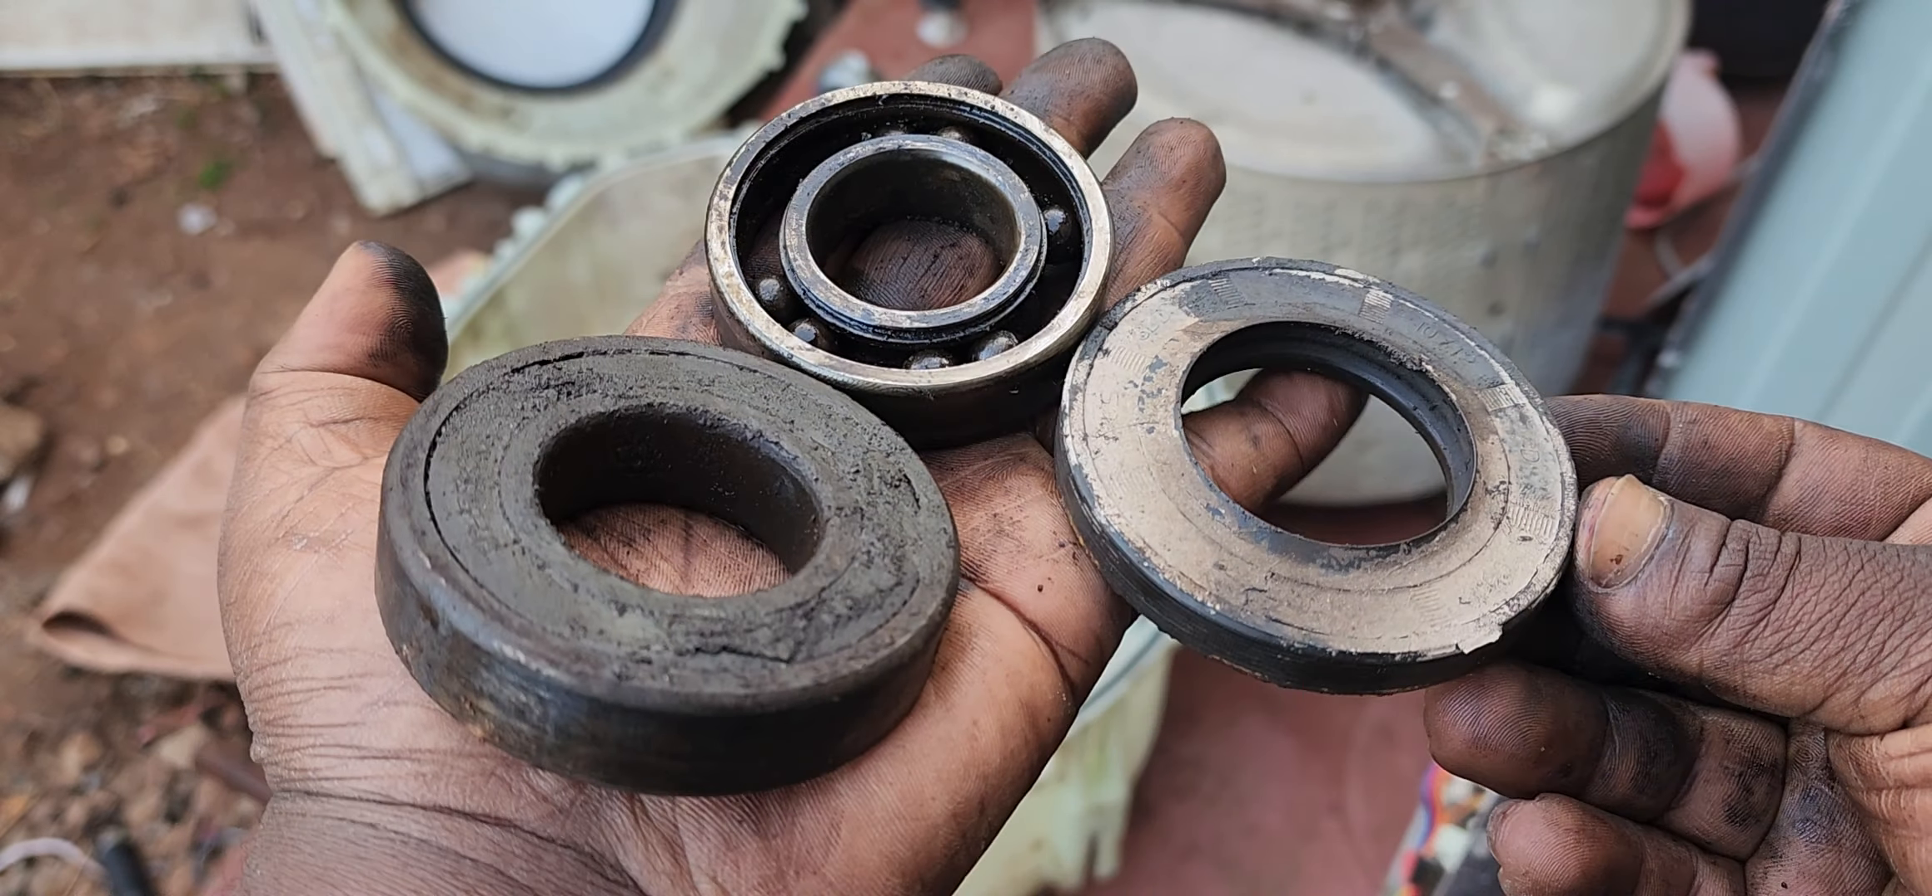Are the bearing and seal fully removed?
Yes.